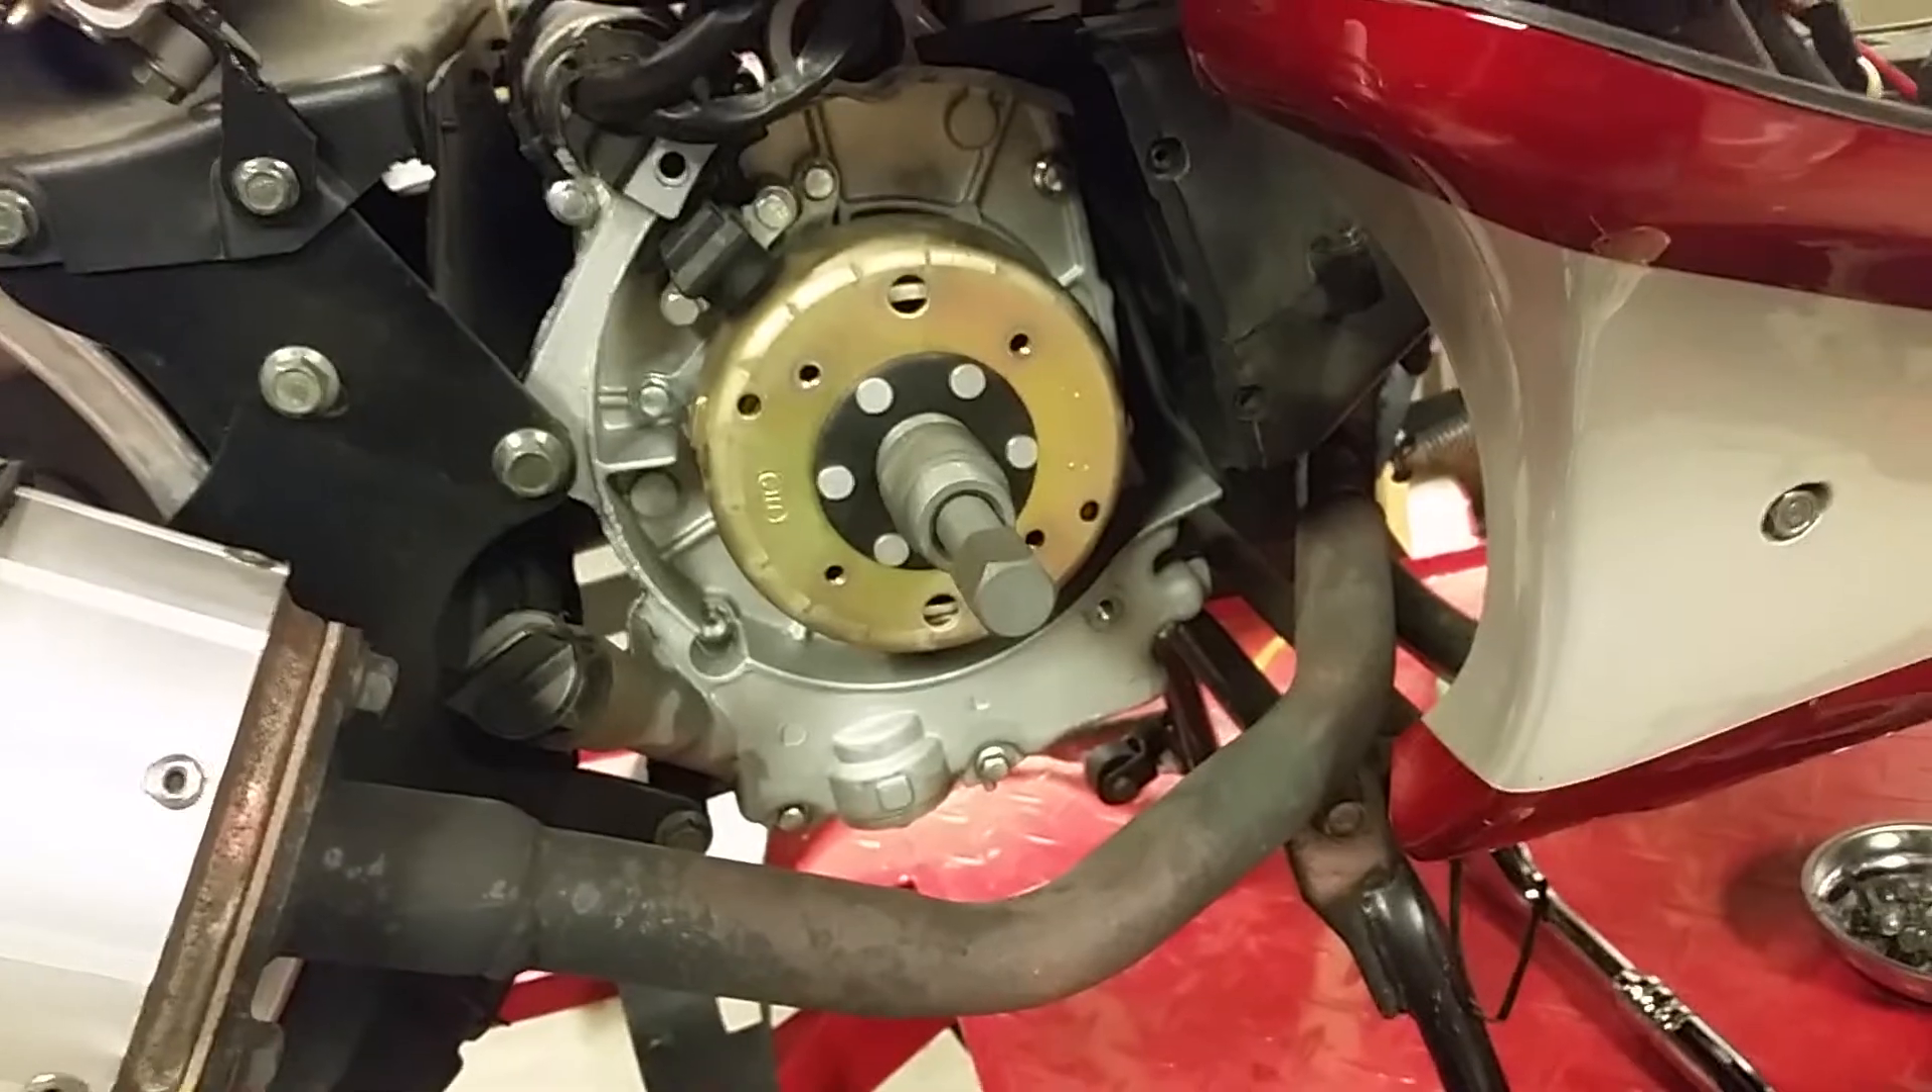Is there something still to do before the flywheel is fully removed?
Yes.